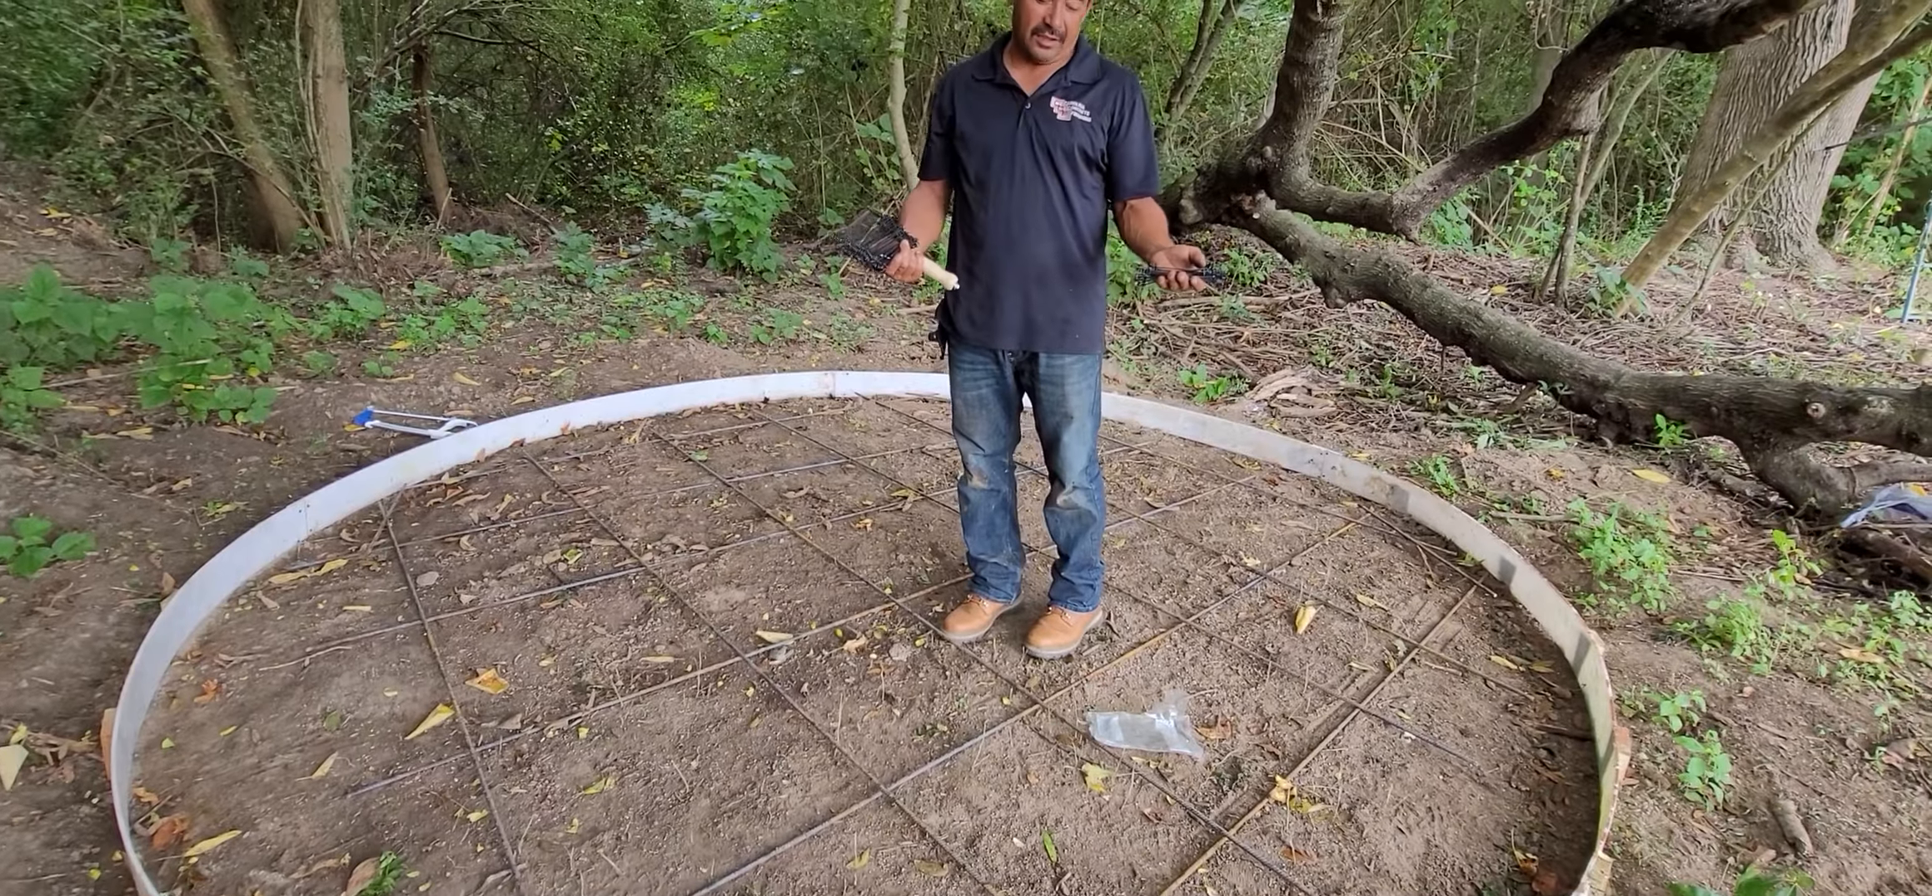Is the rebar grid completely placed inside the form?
Yes.